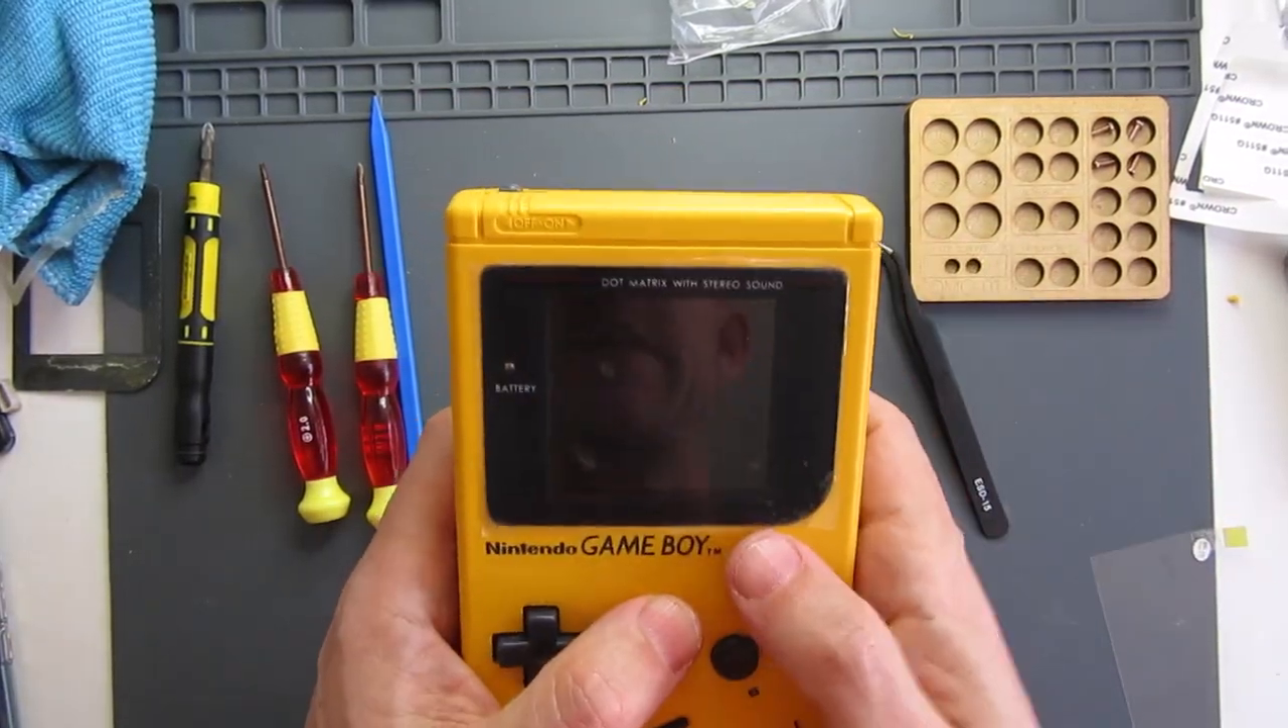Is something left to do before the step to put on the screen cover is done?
No.